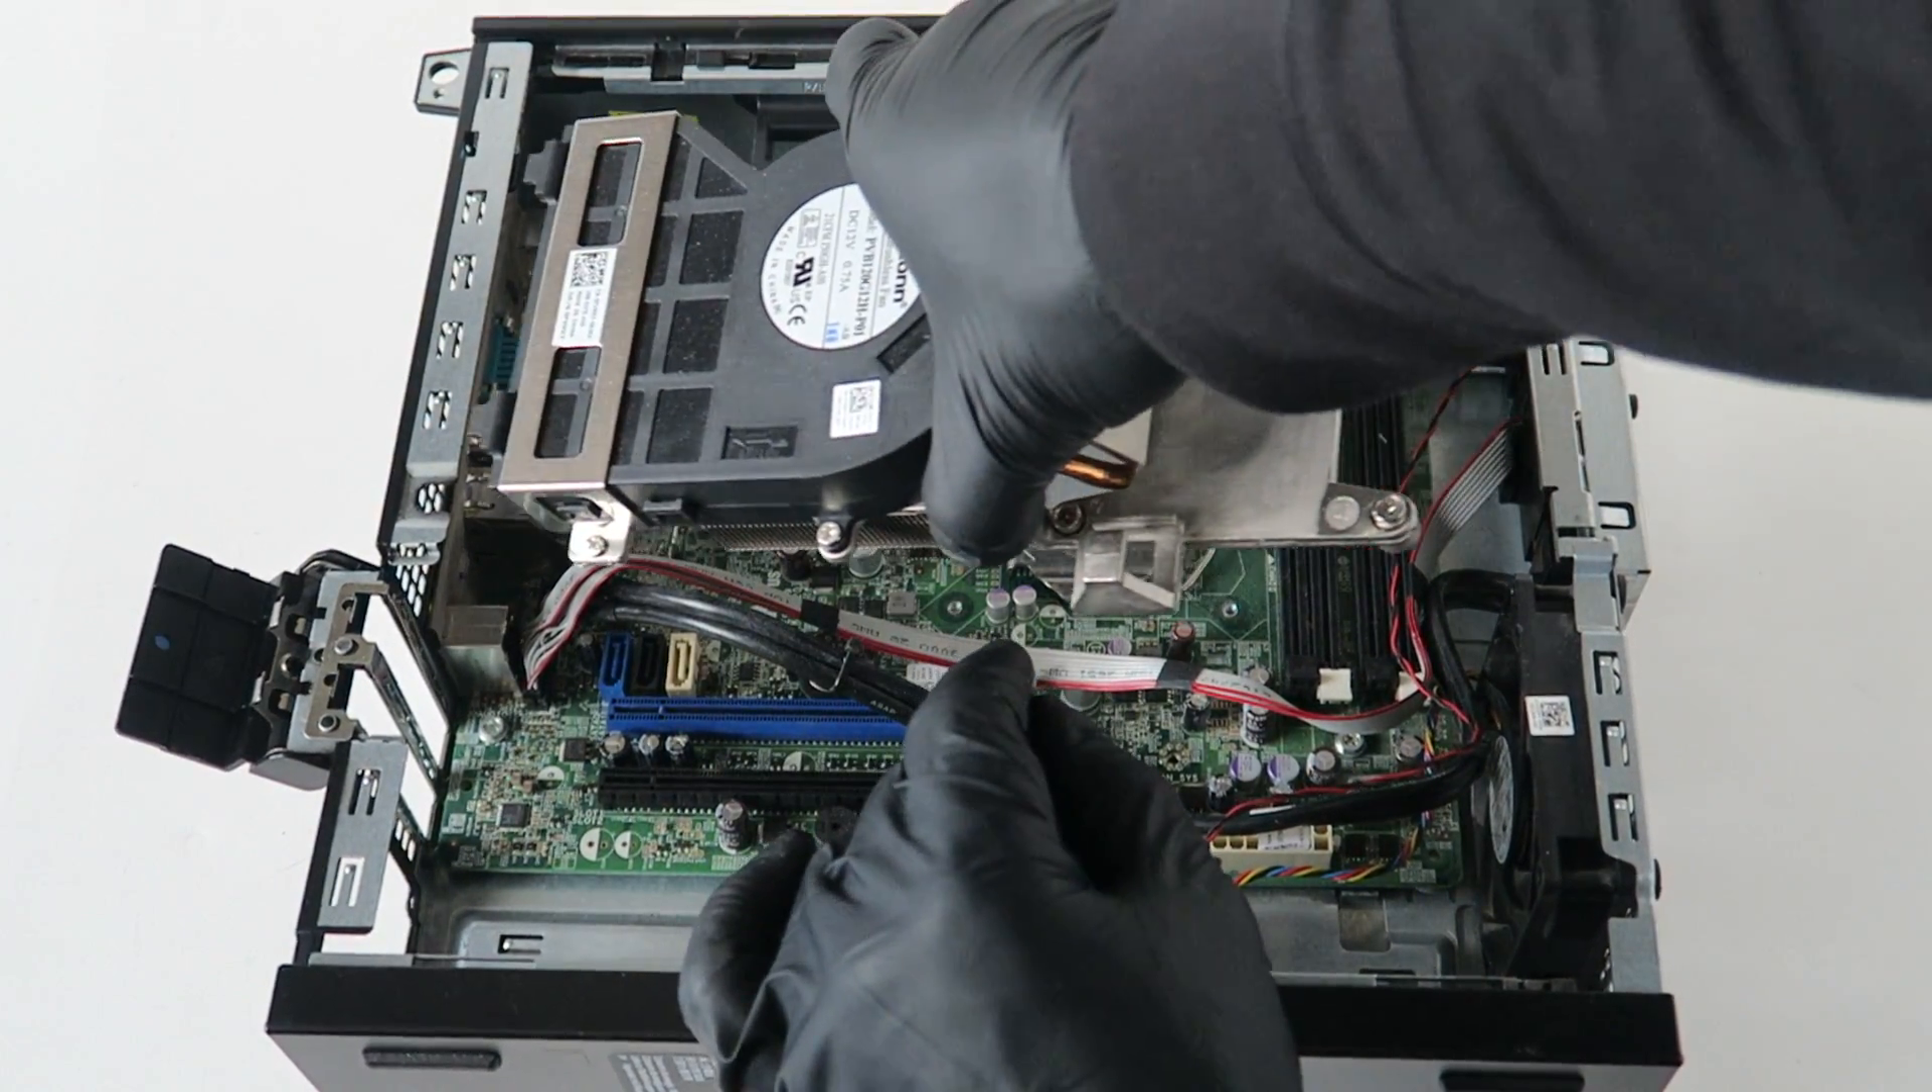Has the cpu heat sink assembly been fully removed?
No.